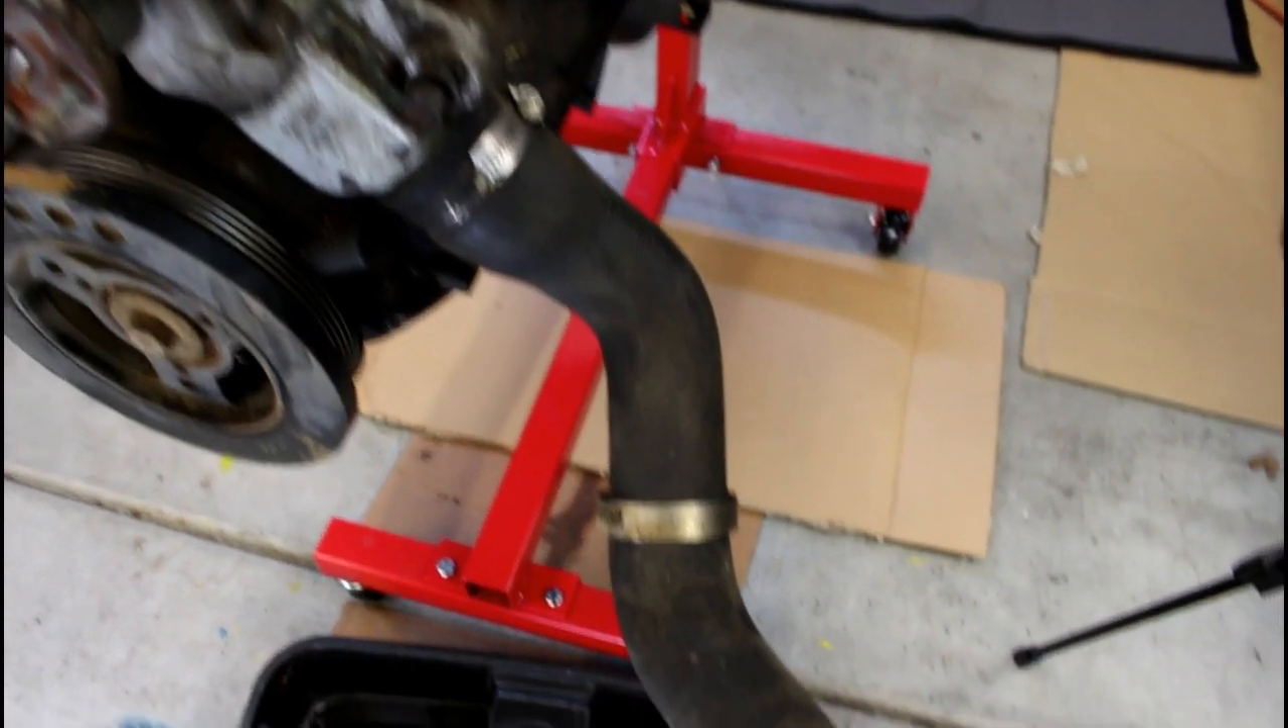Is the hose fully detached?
No.